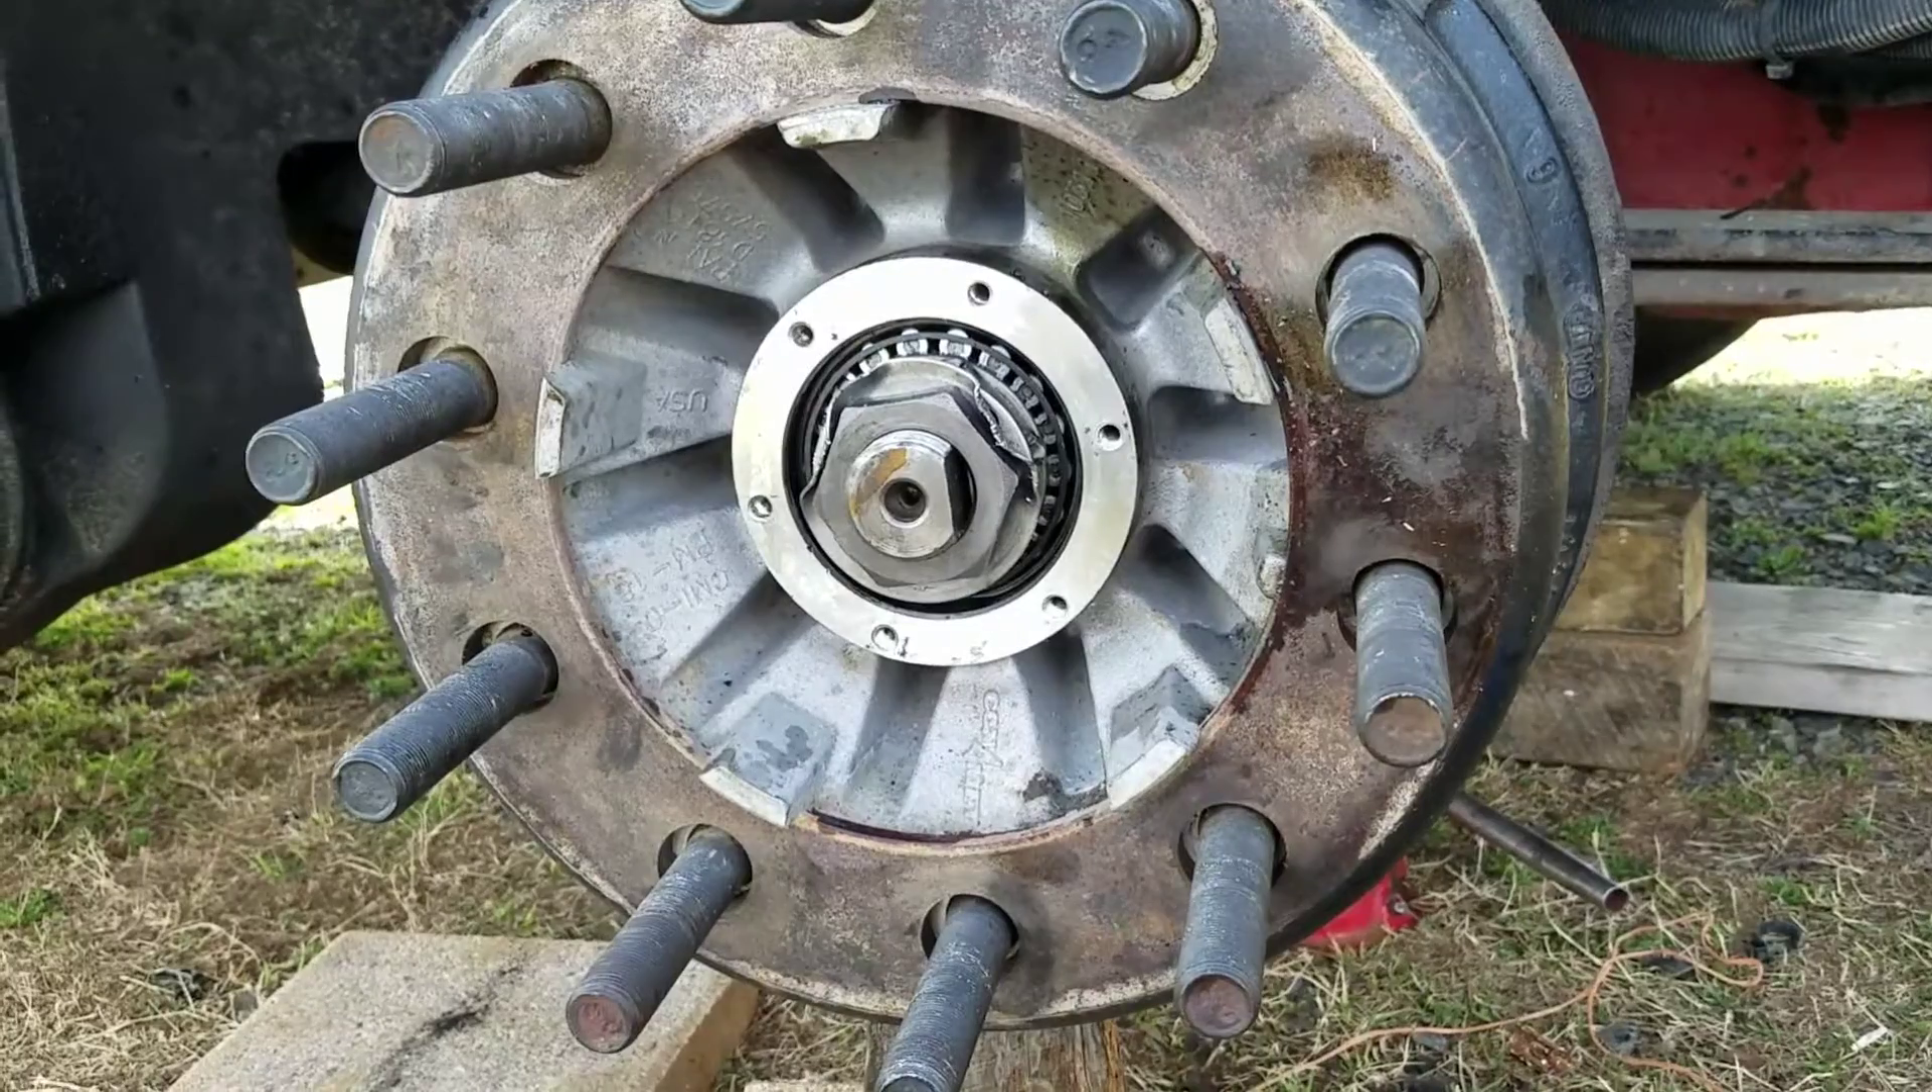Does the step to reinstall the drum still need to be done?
No.